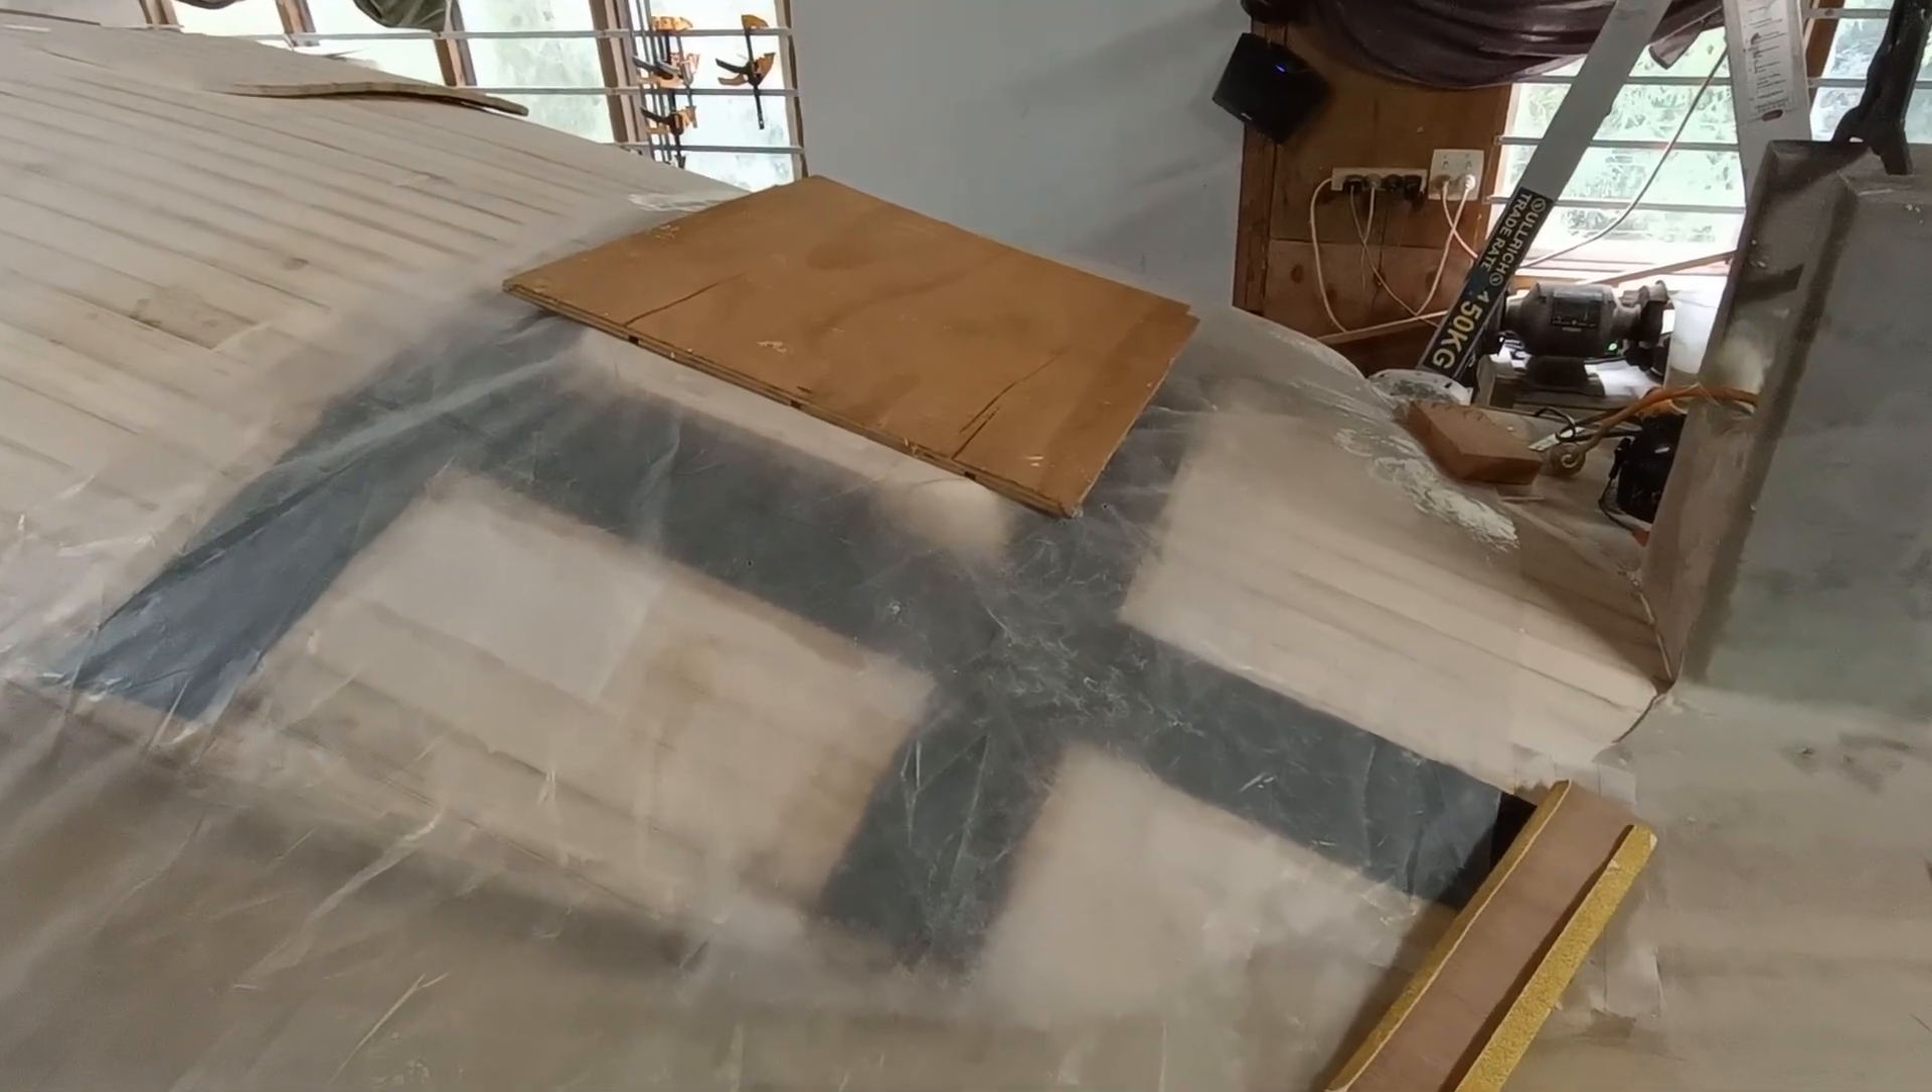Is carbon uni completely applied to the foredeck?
Yes.